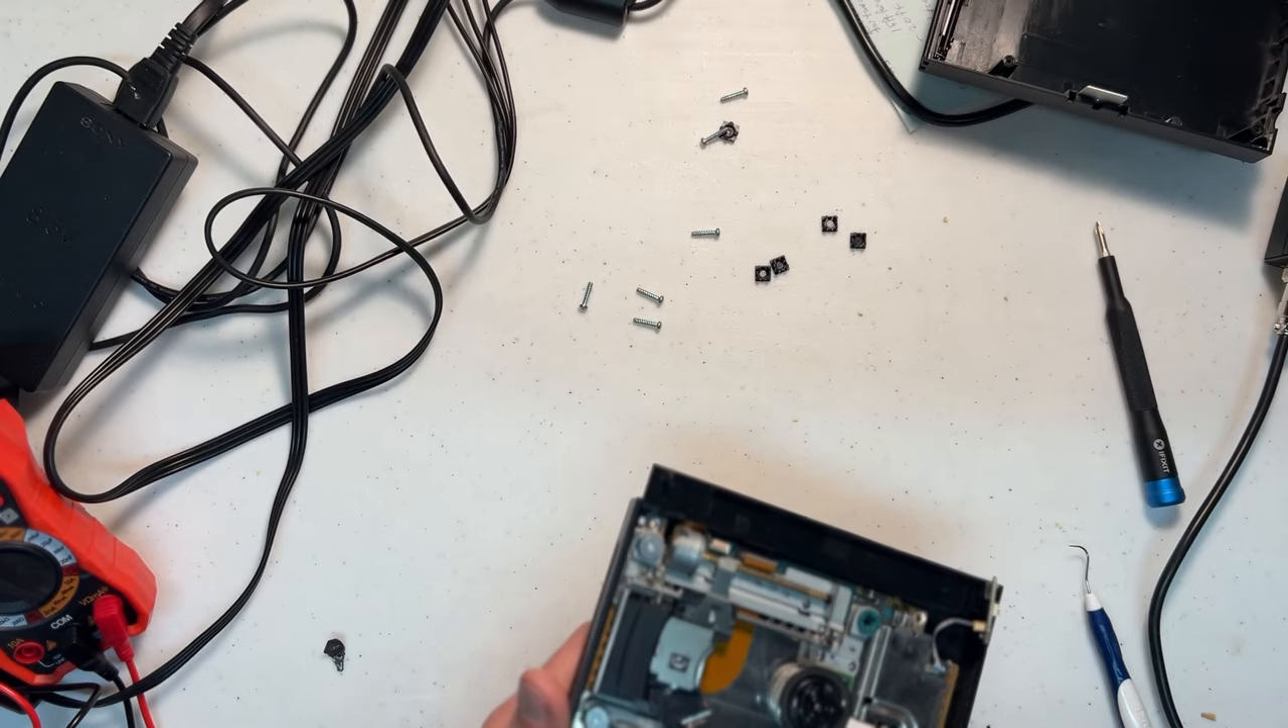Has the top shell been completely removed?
Yes.